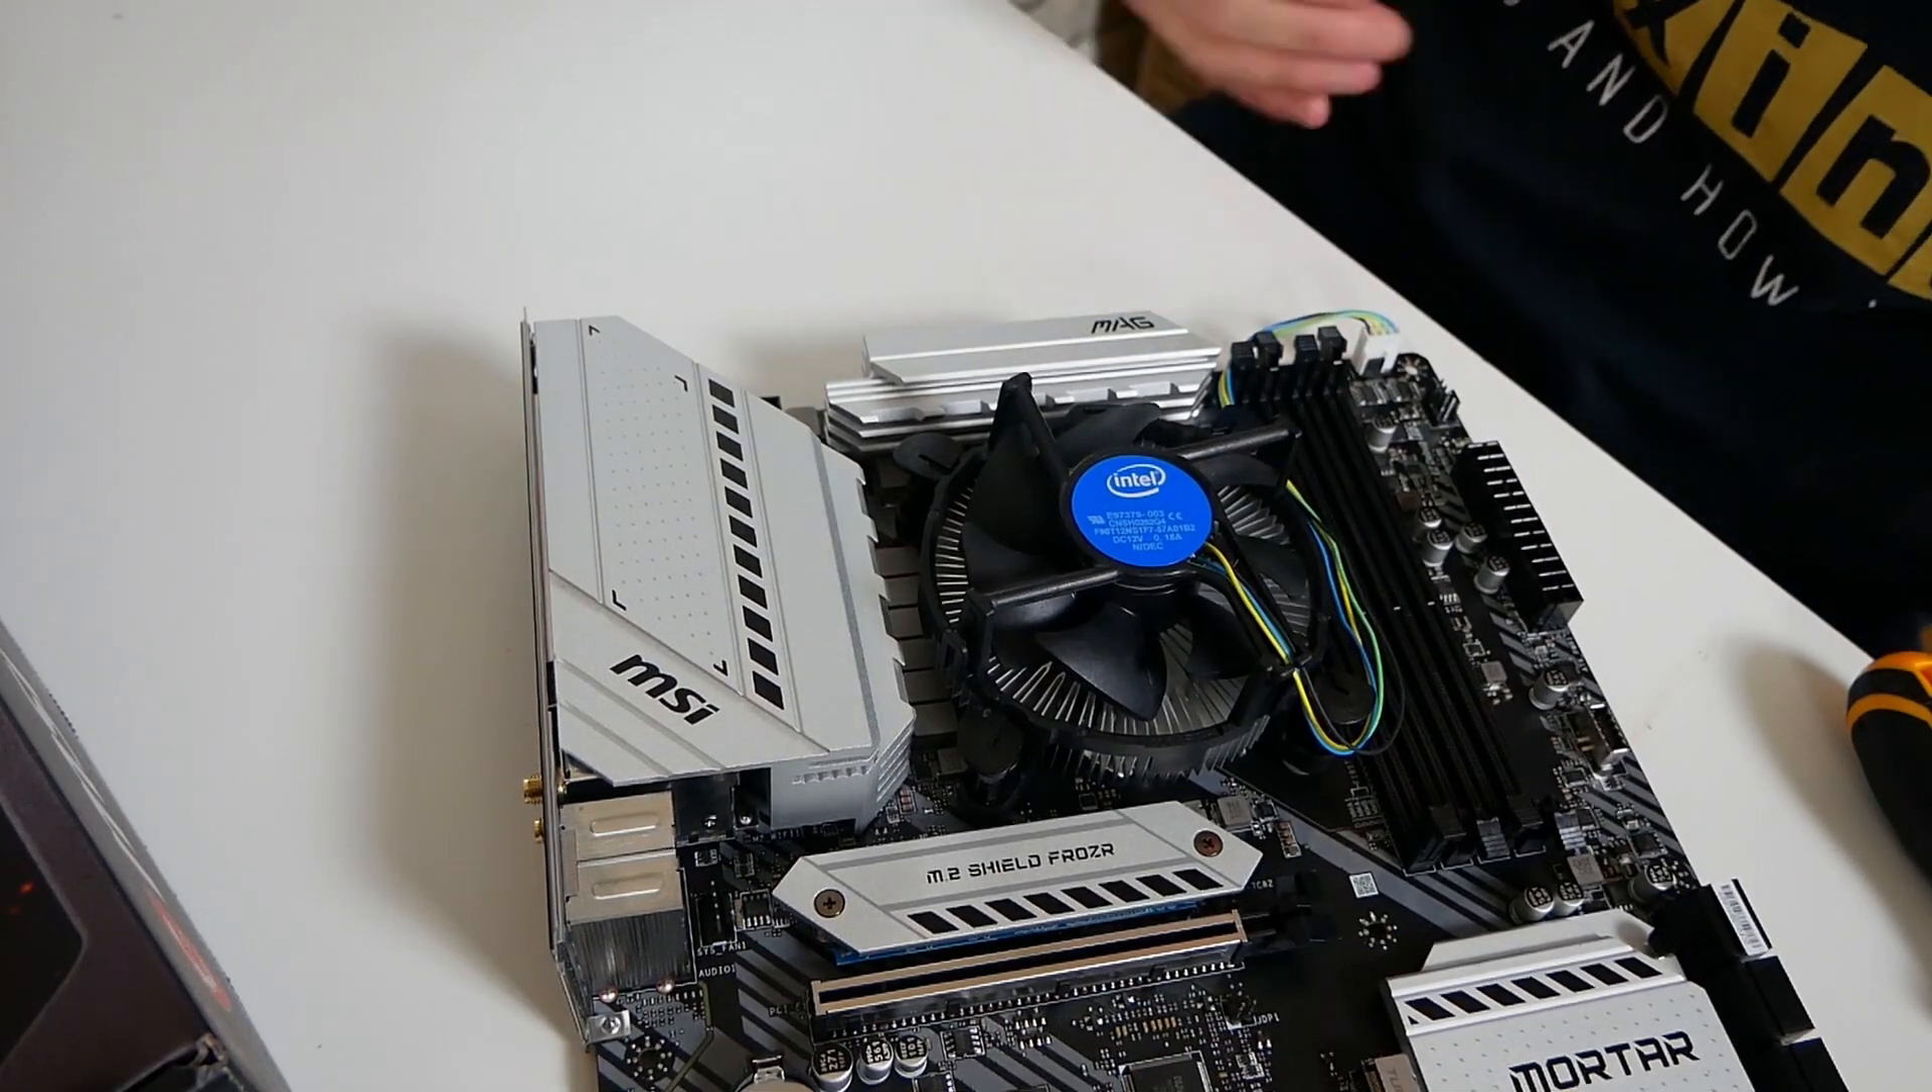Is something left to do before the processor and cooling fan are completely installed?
No.